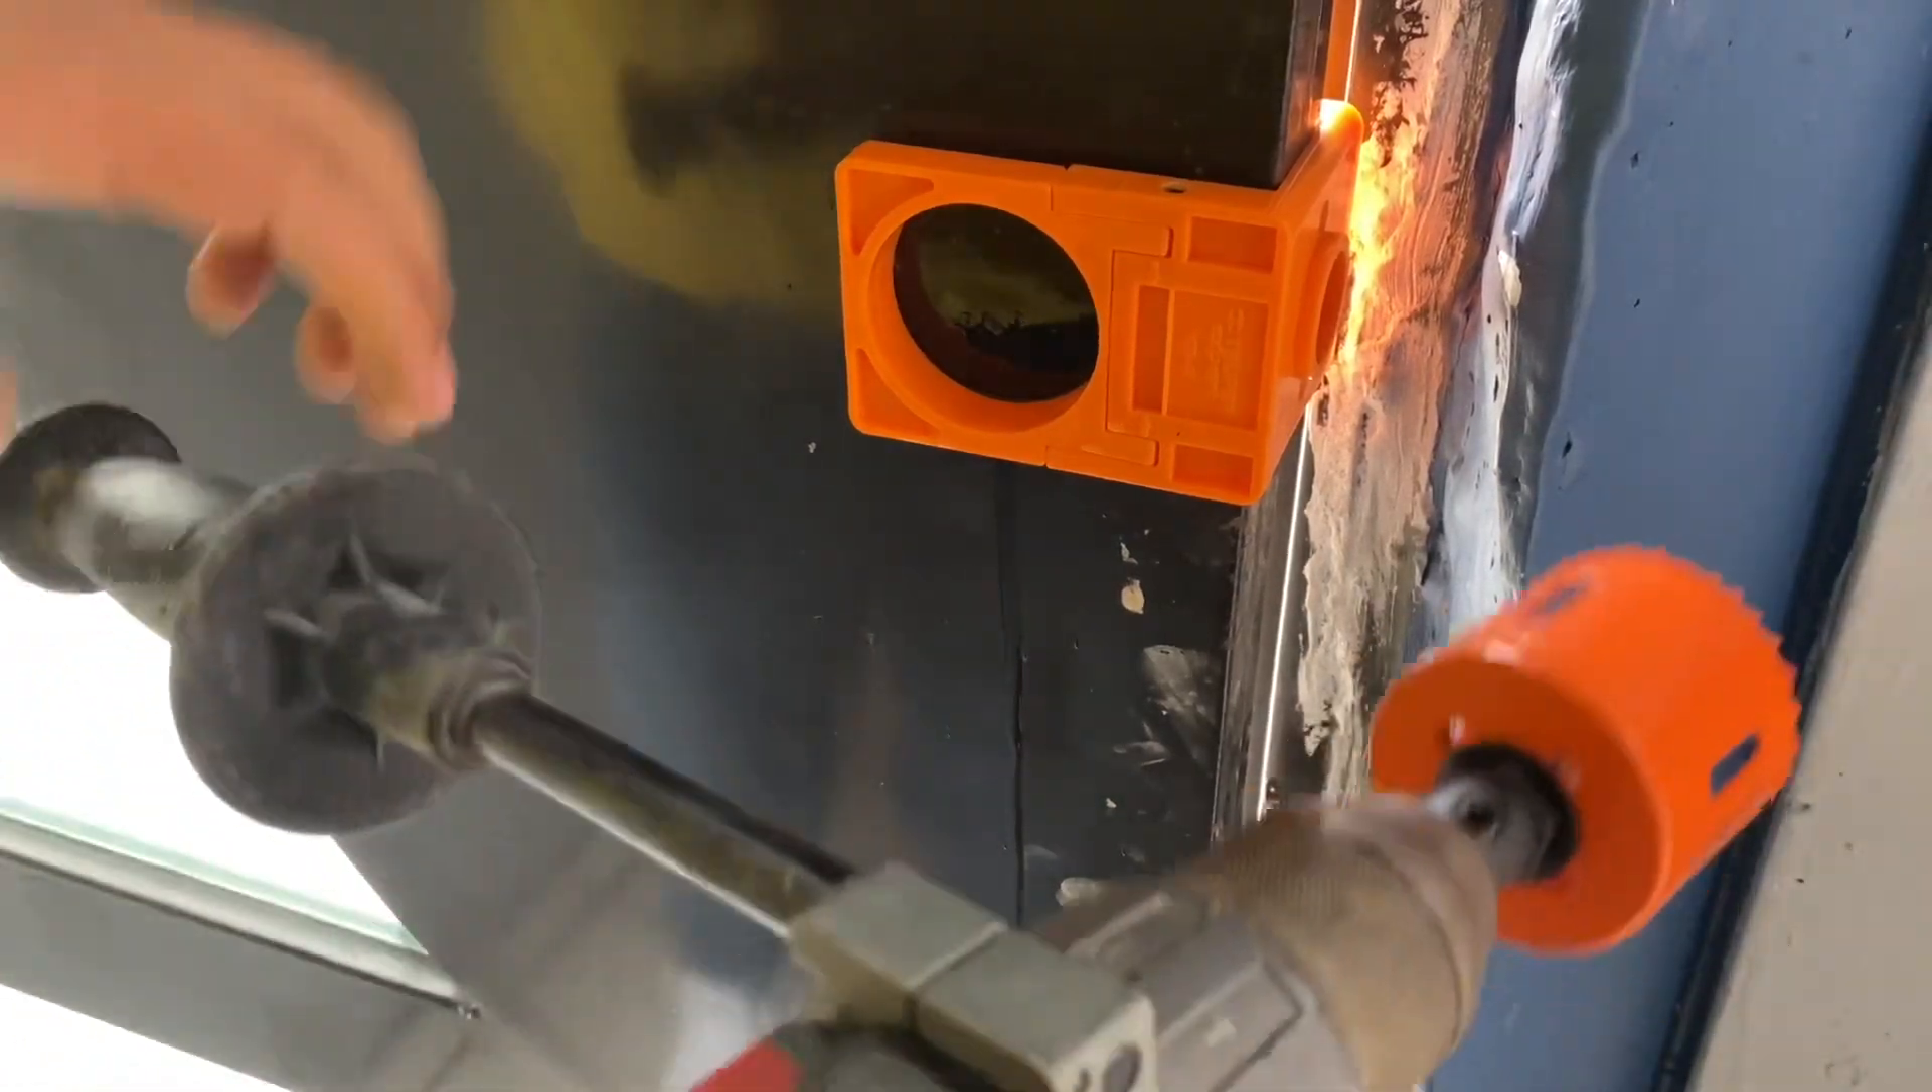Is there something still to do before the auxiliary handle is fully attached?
No.